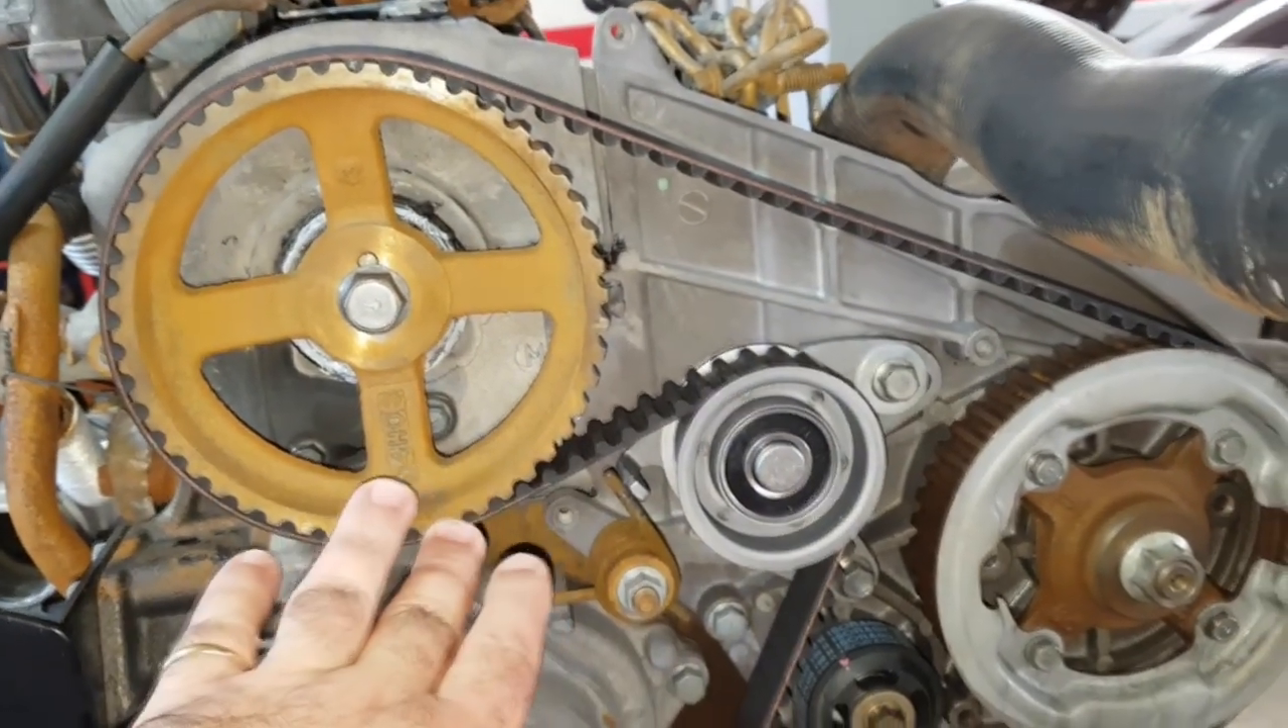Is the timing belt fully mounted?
Yes.